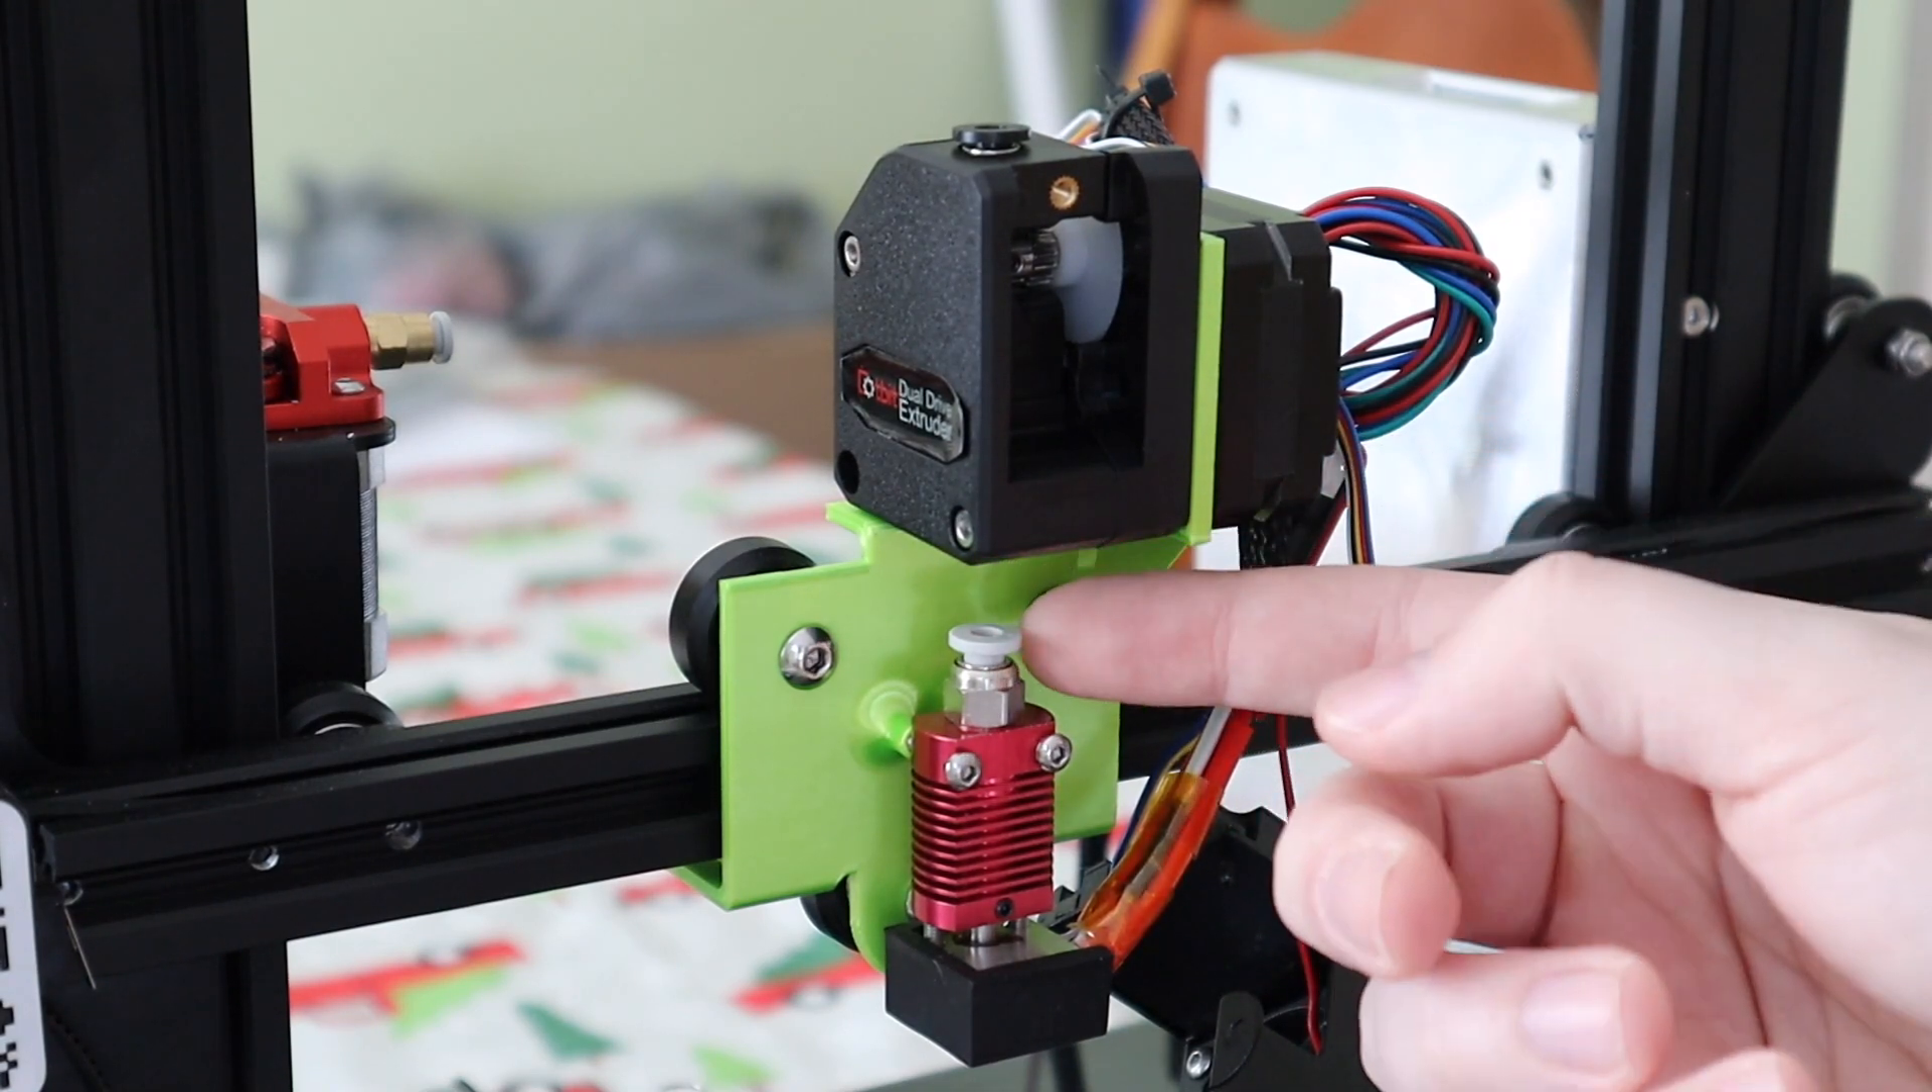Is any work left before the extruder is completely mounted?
No.